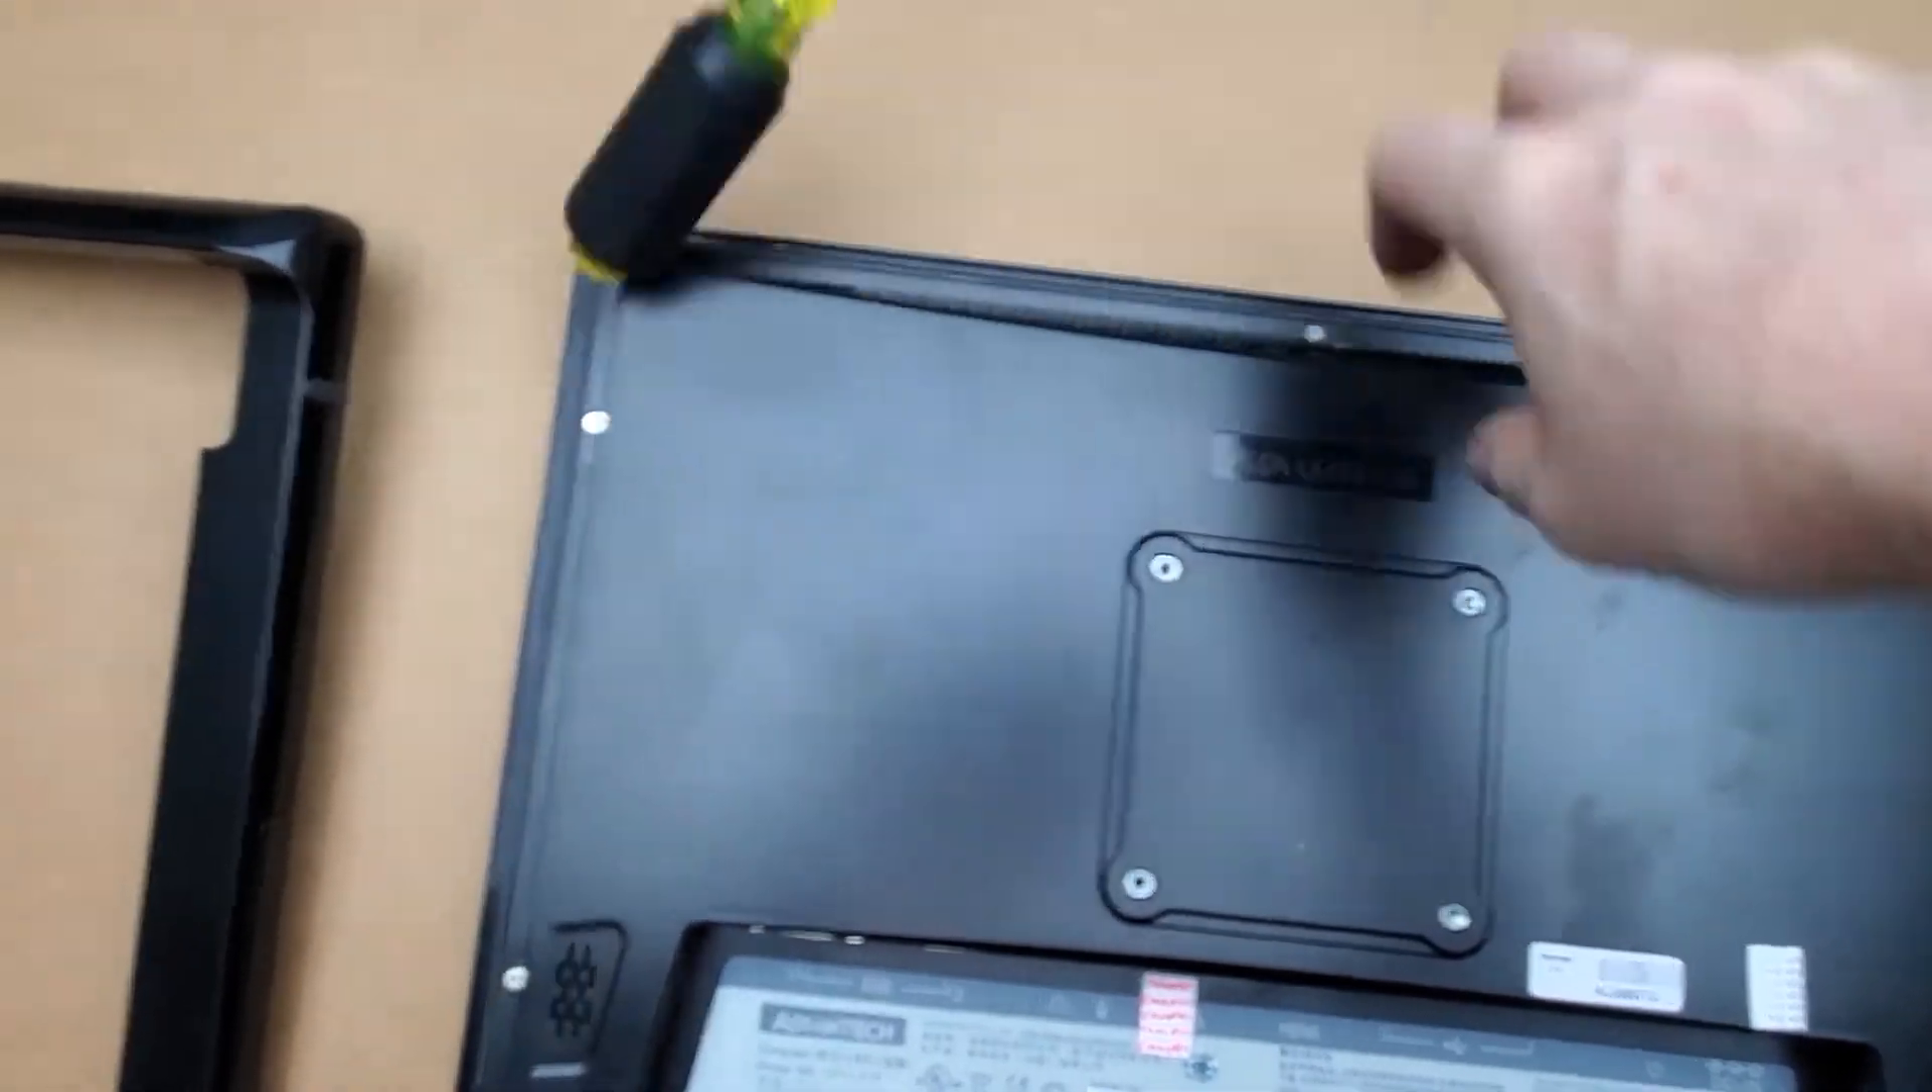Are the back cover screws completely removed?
No.